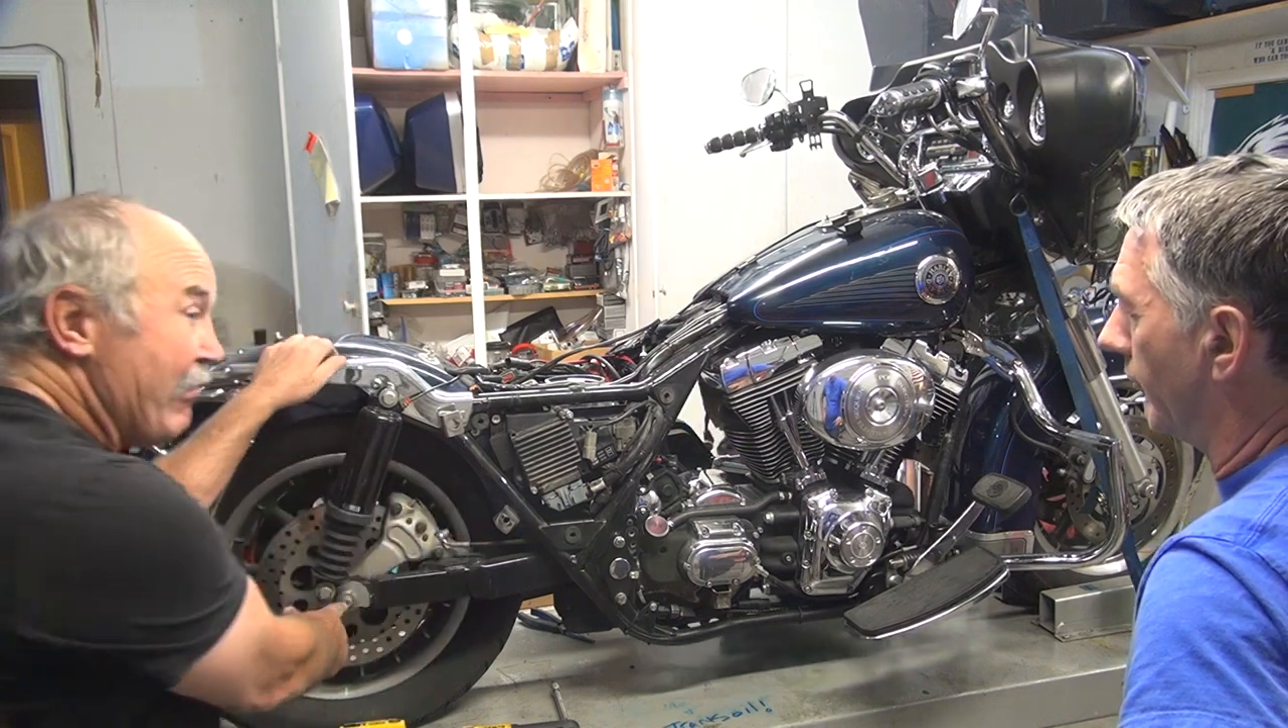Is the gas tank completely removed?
No.